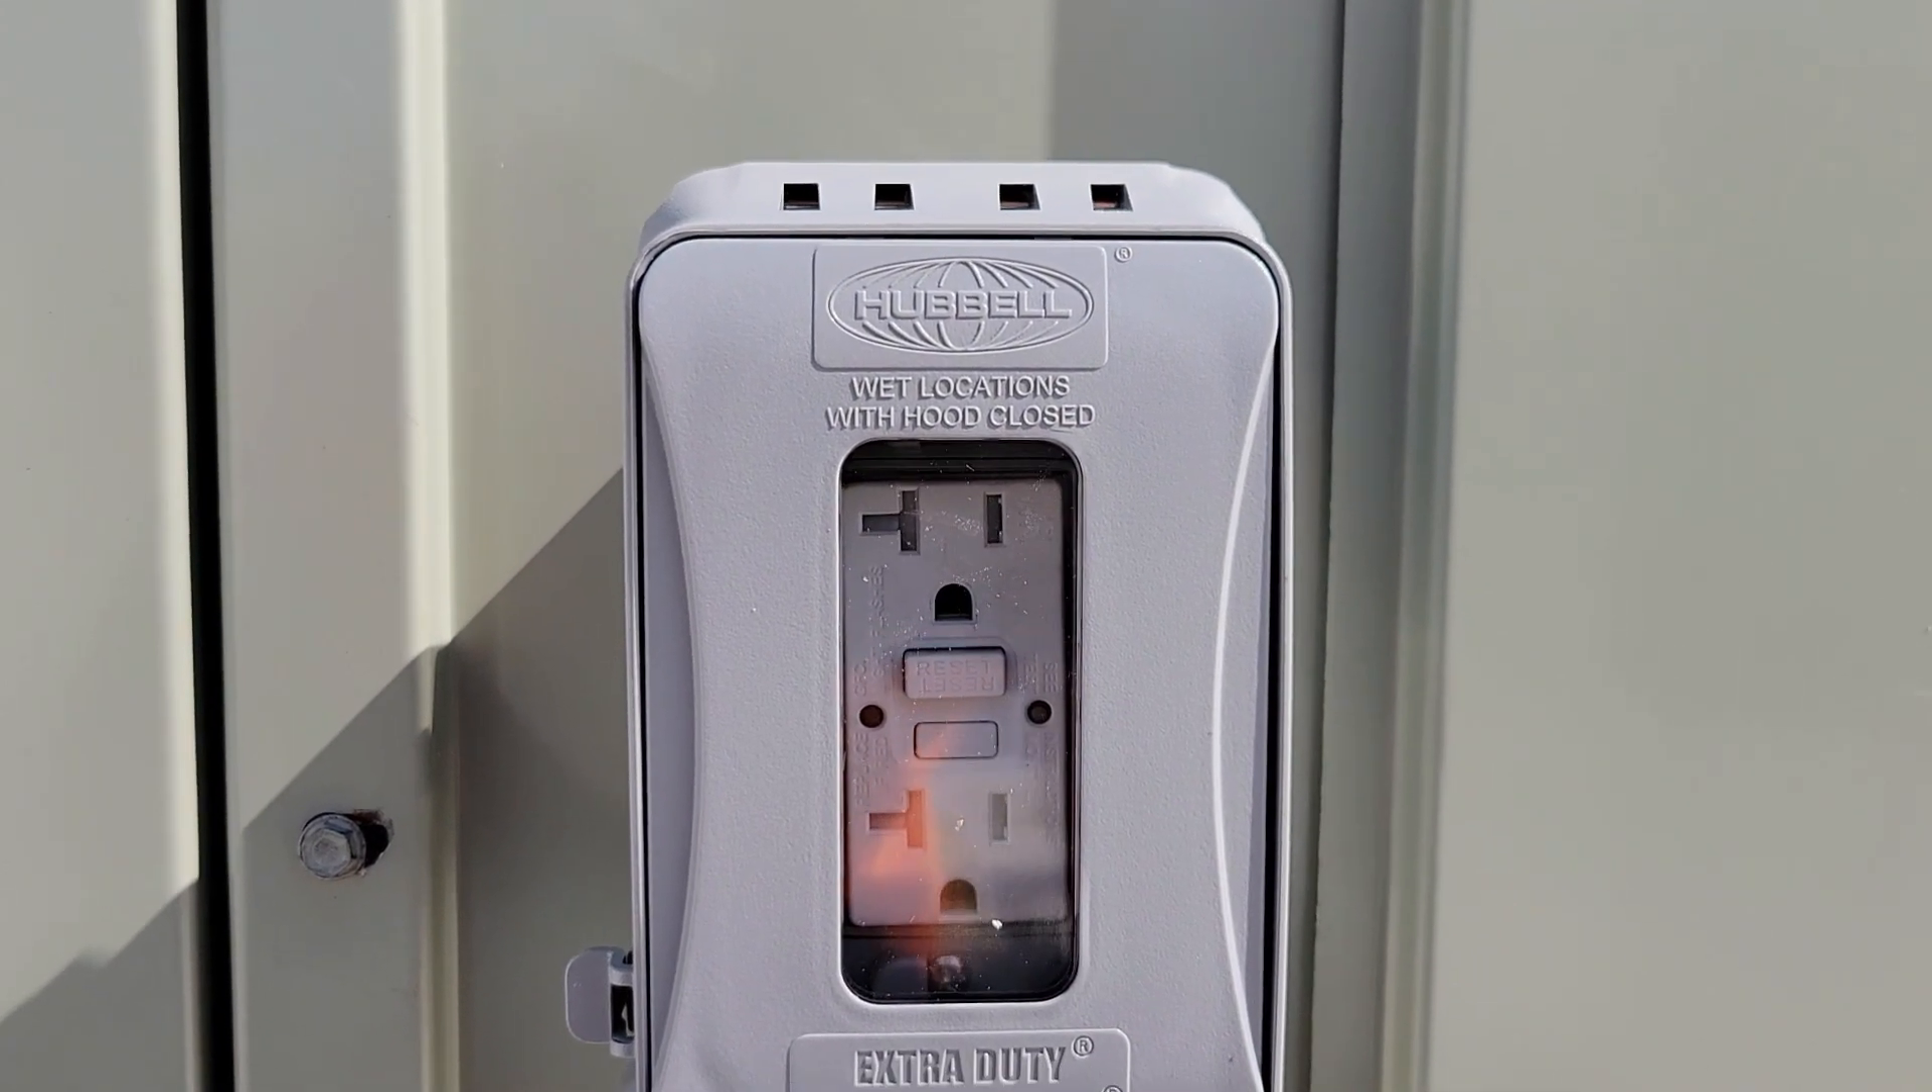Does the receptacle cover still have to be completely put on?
No.